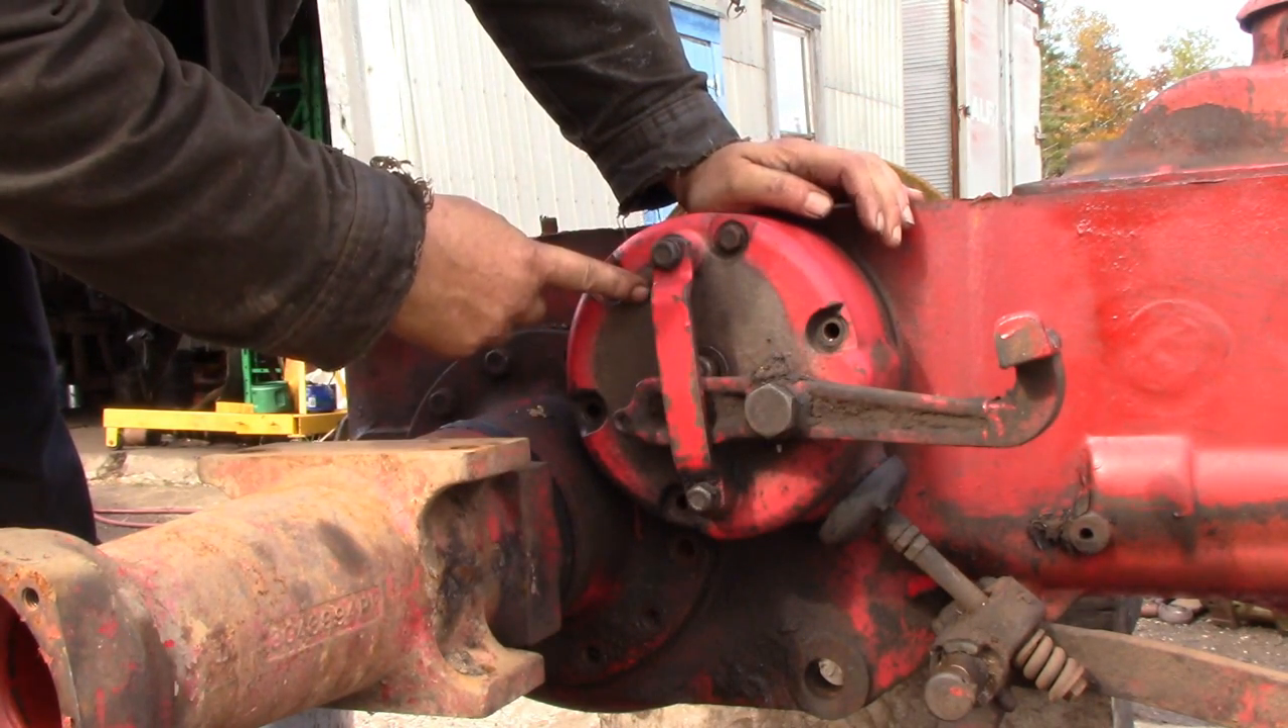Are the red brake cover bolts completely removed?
No.